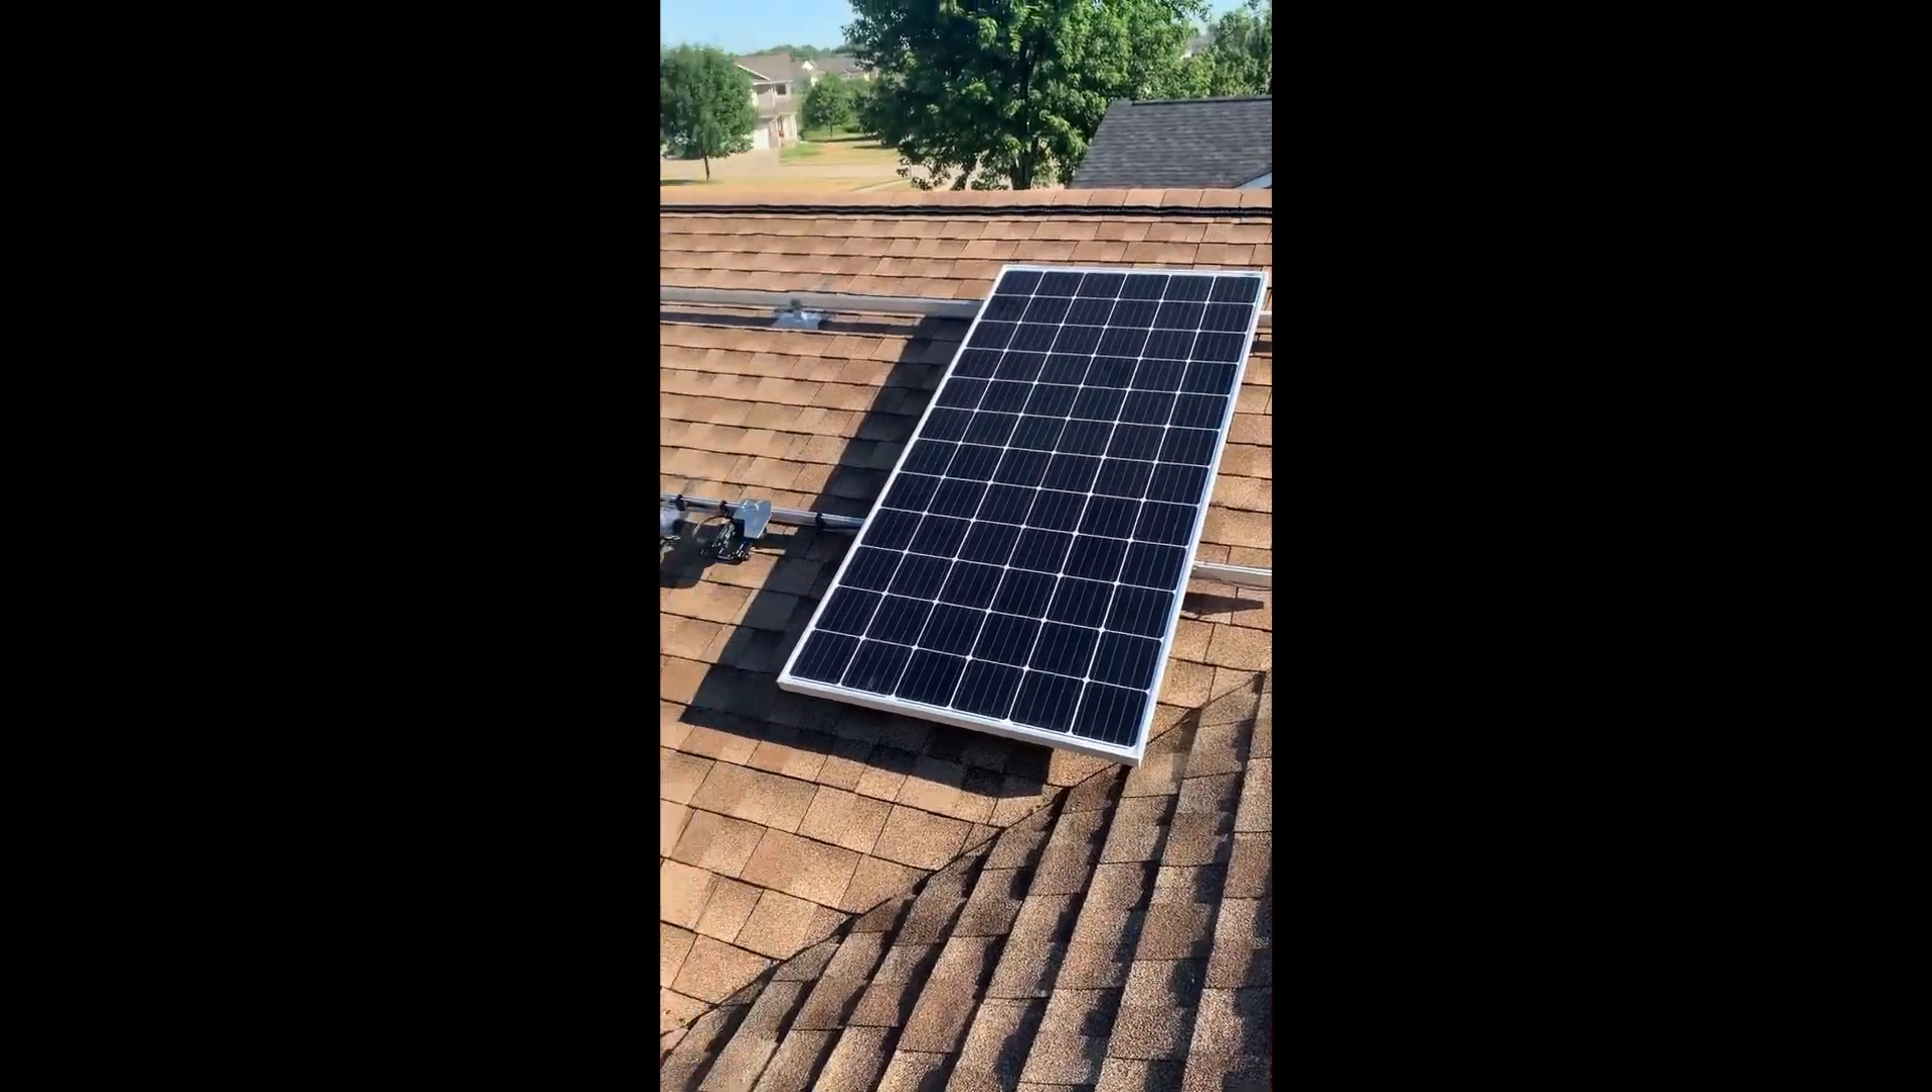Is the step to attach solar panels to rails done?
No.